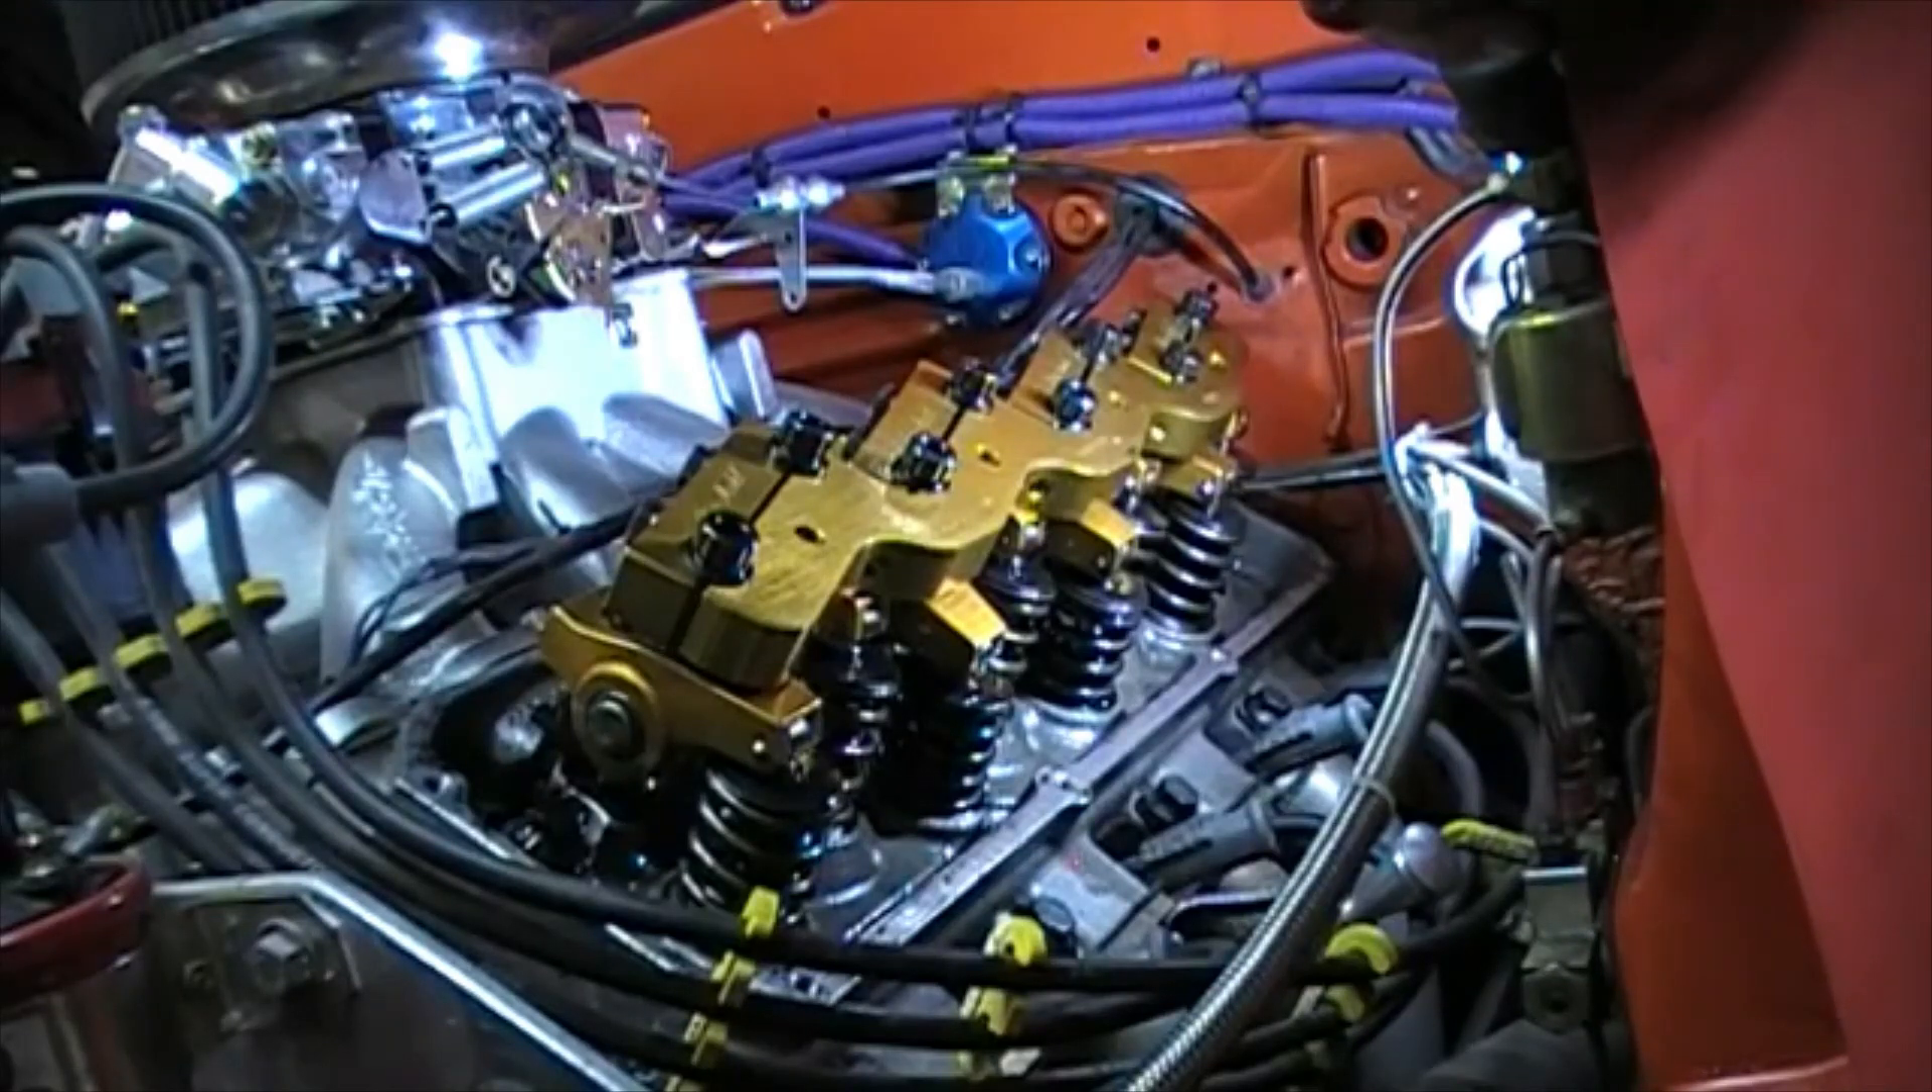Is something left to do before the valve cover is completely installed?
Yes.